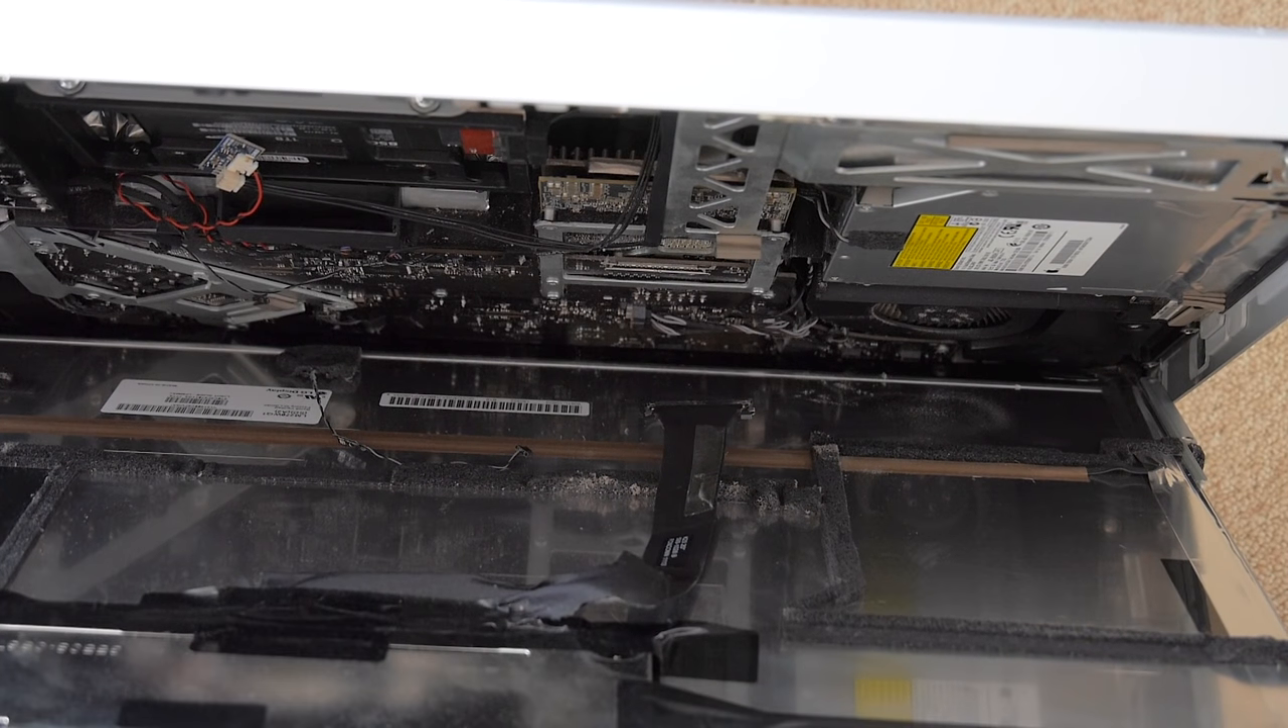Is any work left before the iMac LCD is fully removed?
Yes.